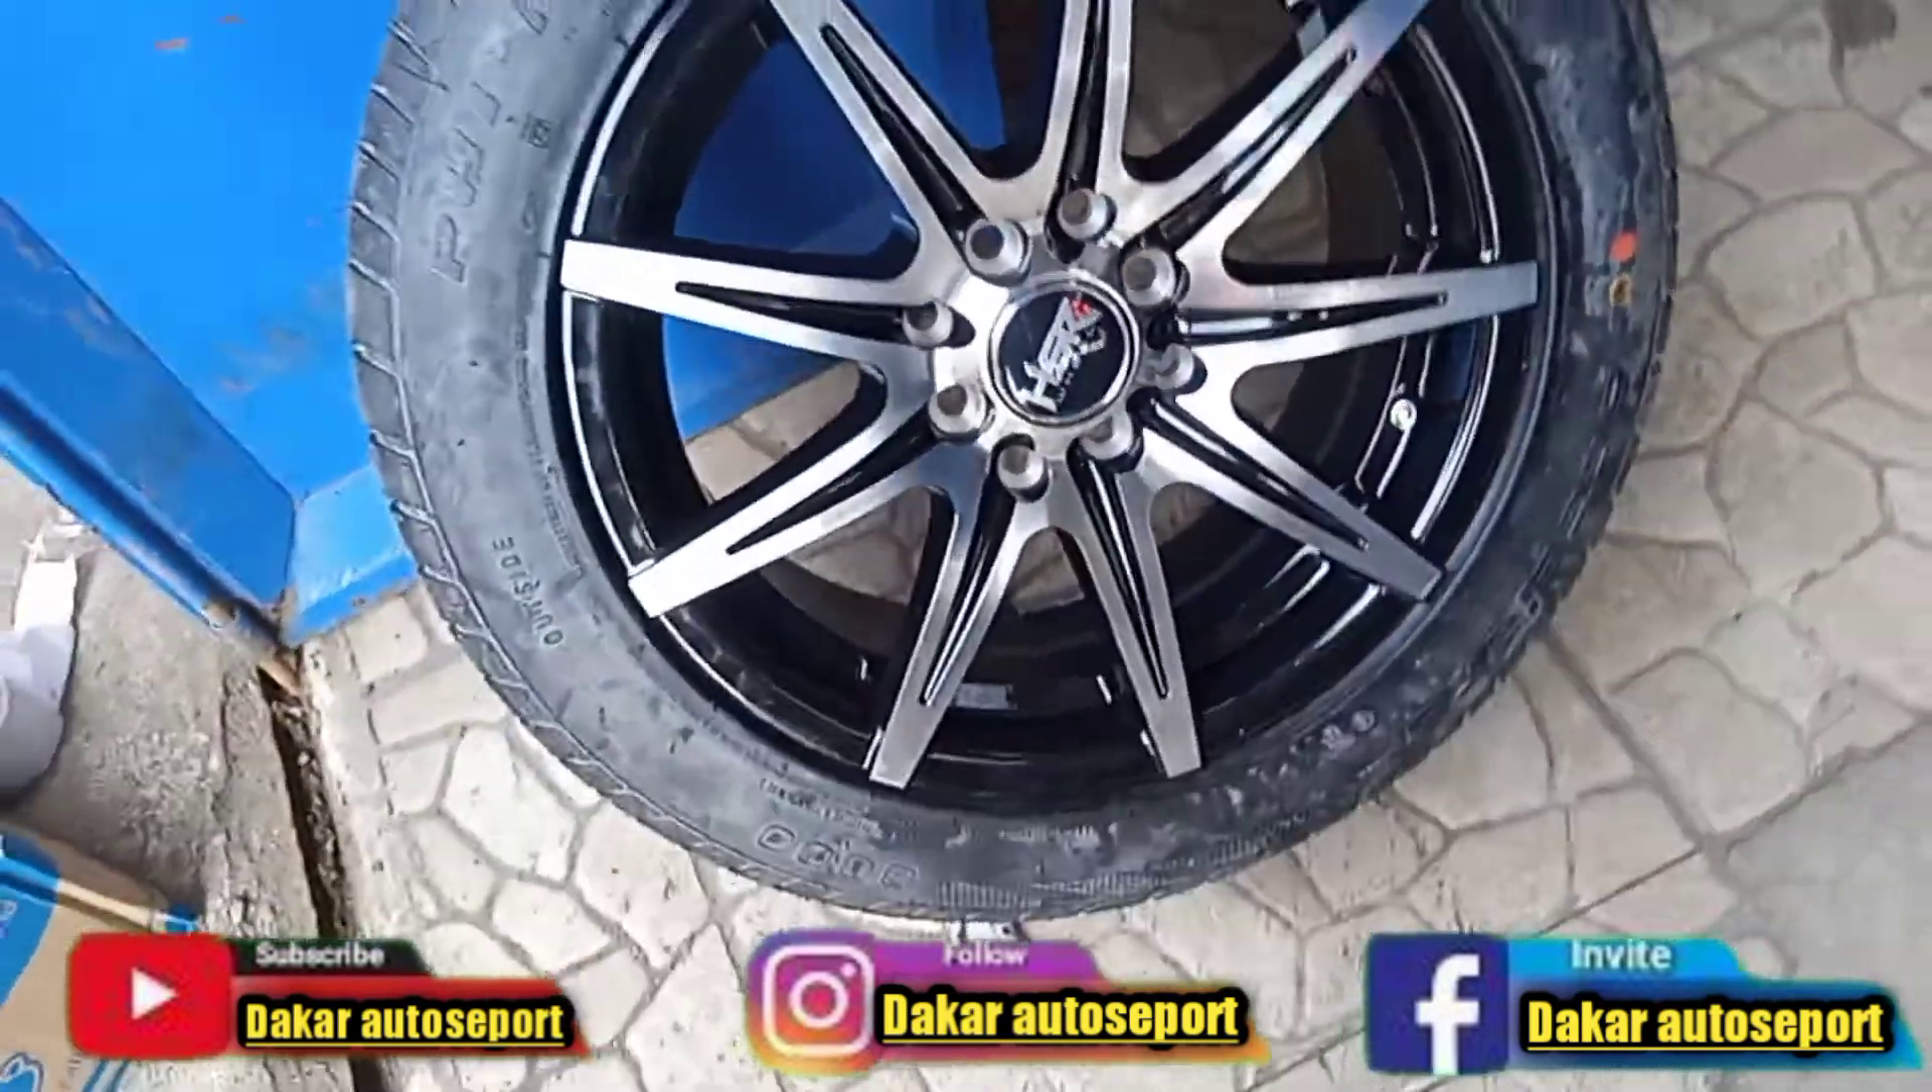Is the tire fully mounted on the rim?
Yes.